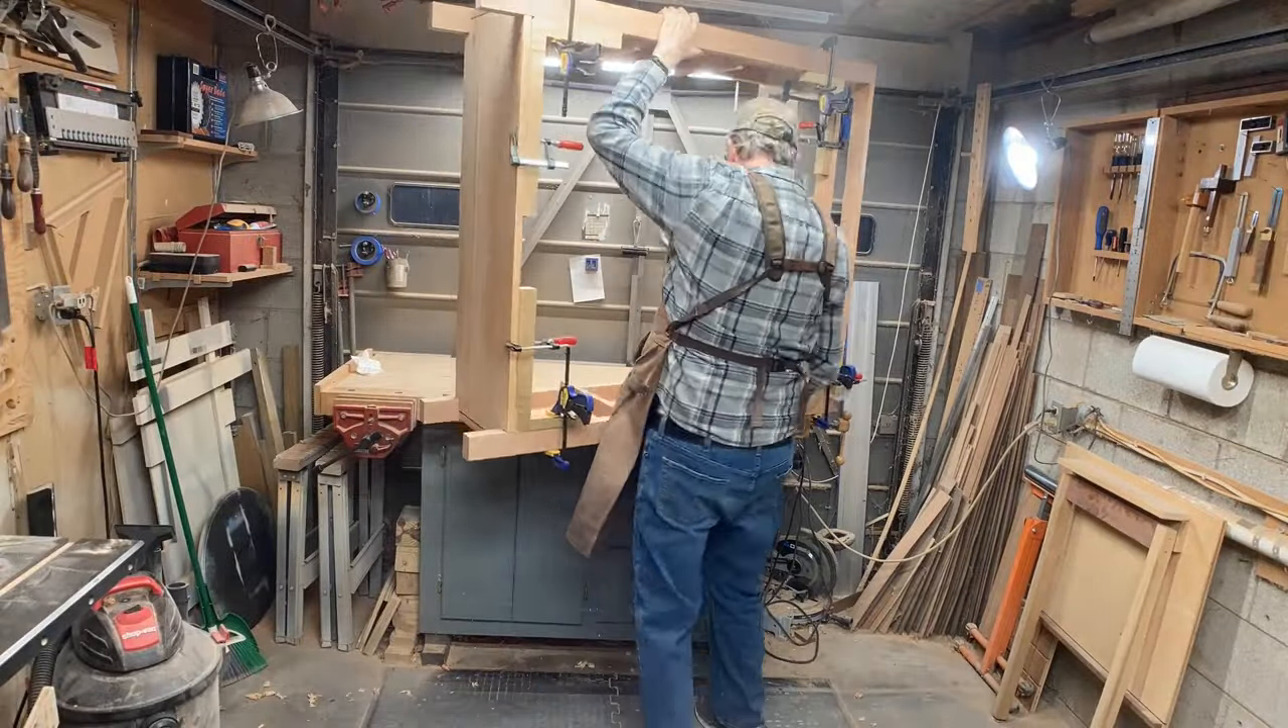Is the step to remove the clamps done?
No.